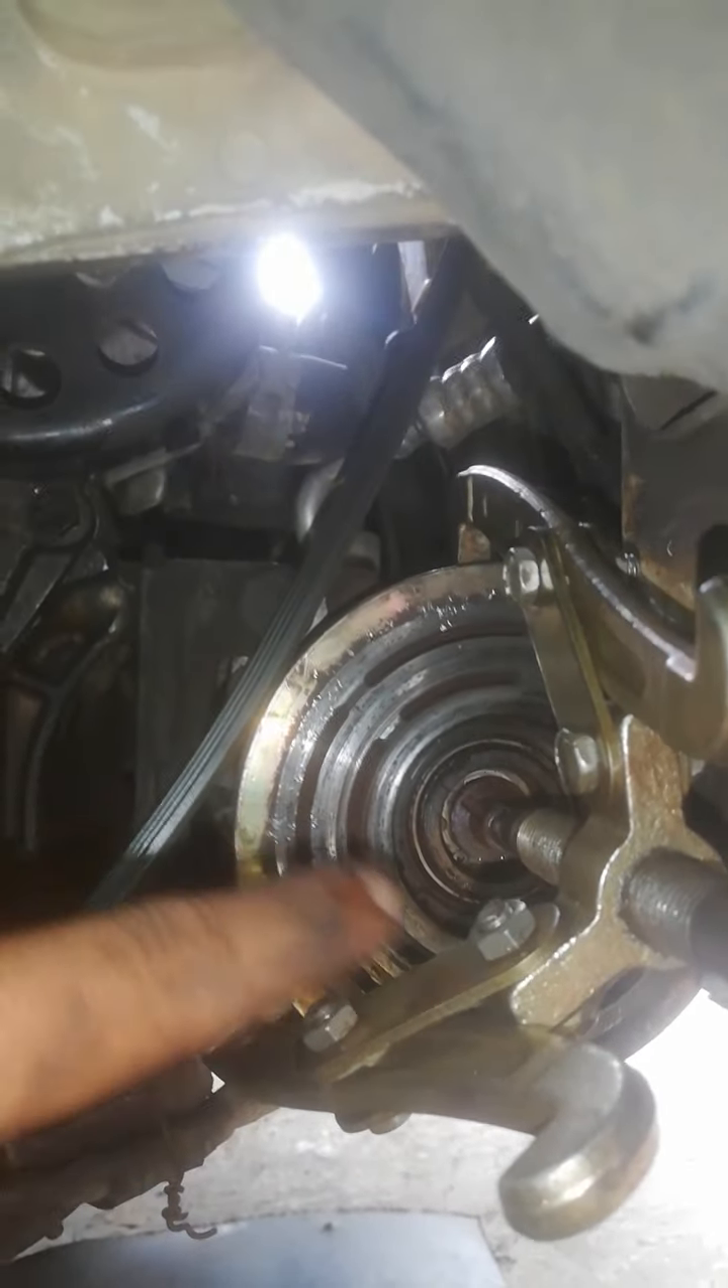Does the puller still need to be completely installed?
No.